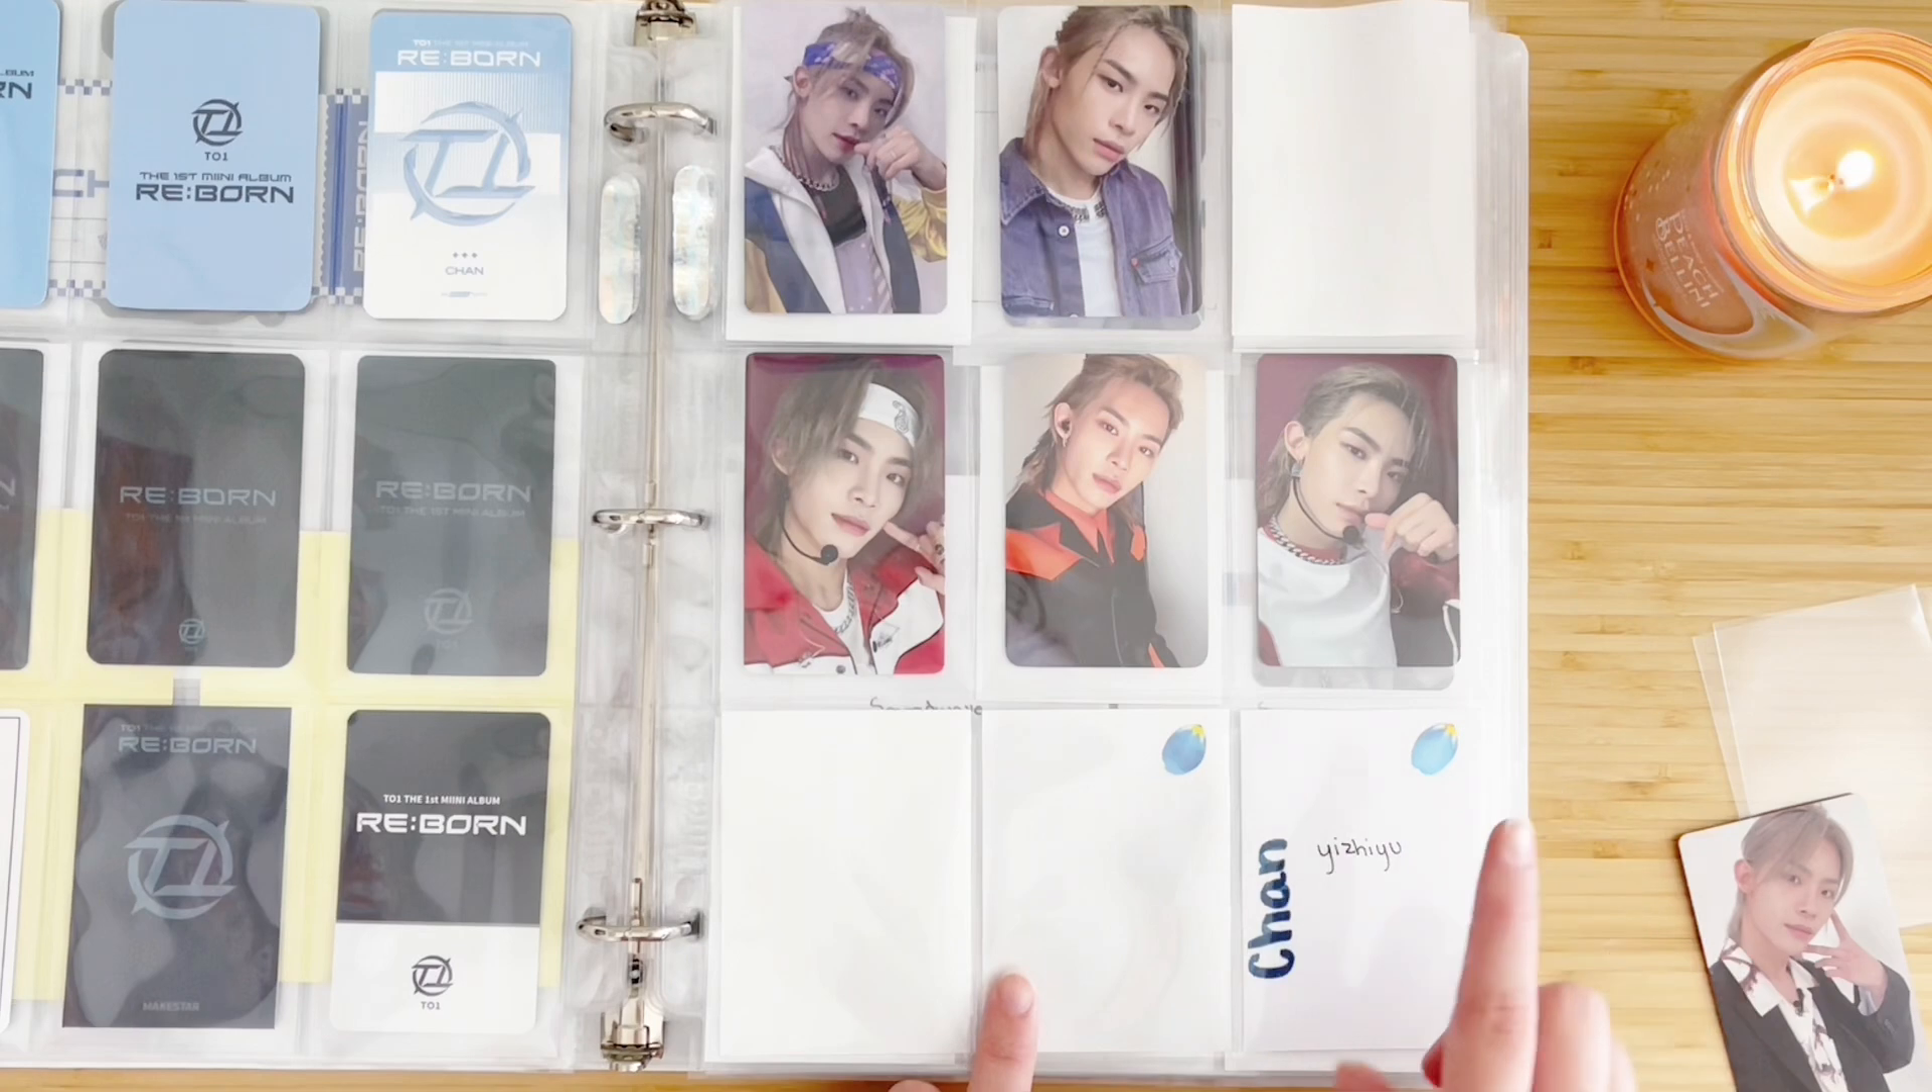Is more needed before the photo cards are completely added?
Yes.